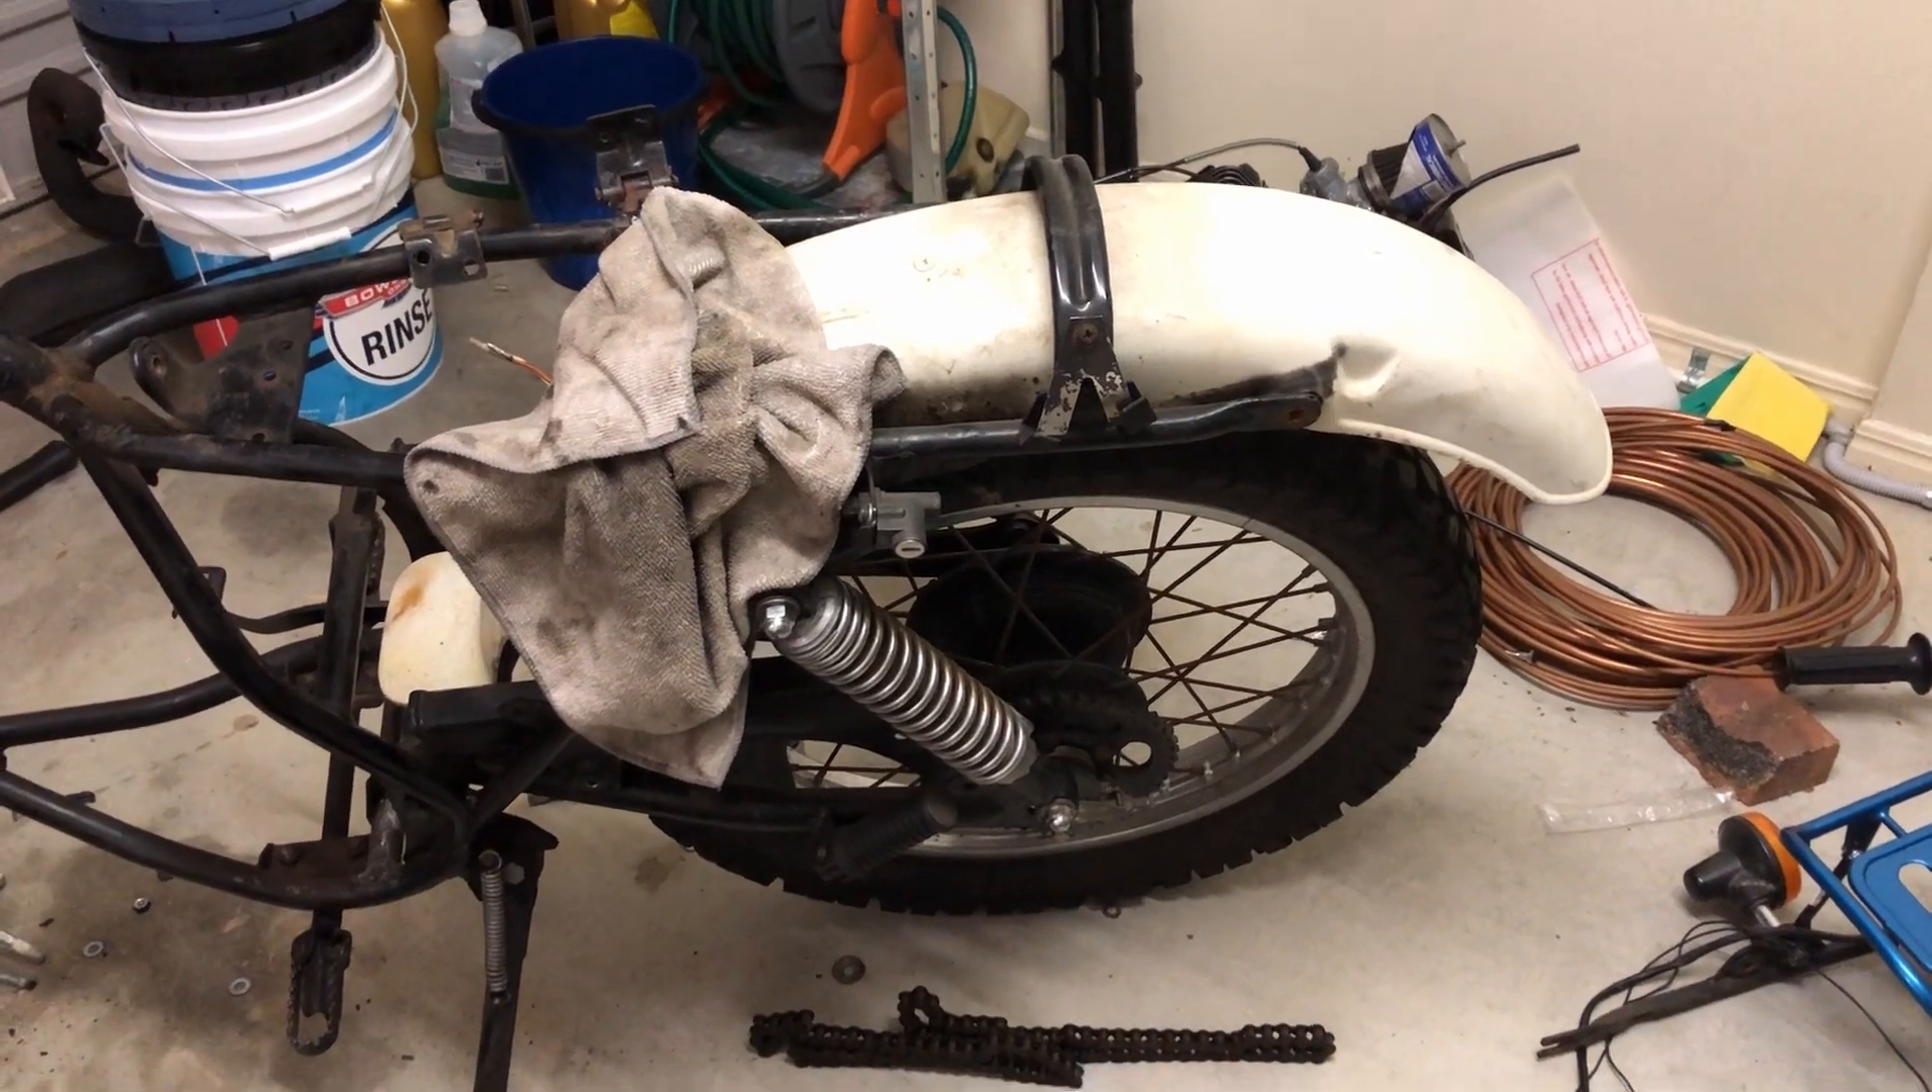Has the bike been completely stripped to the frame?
No.